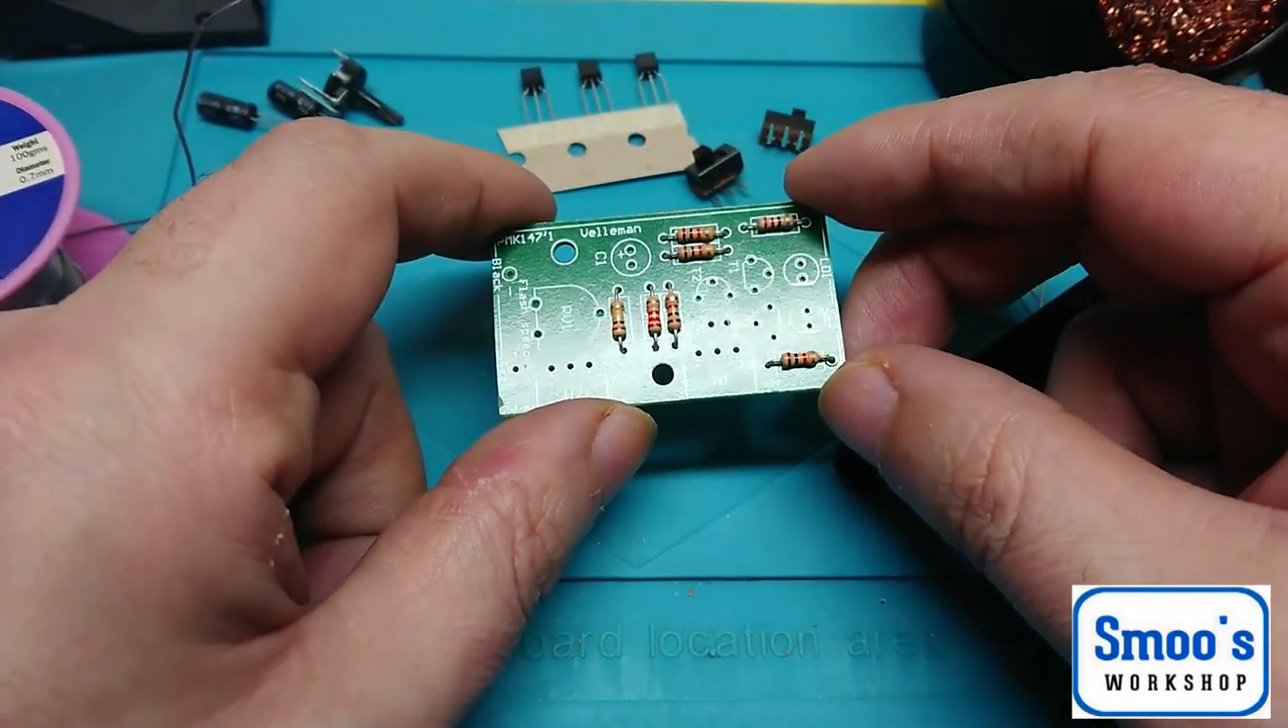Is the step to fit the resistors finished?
Yes.